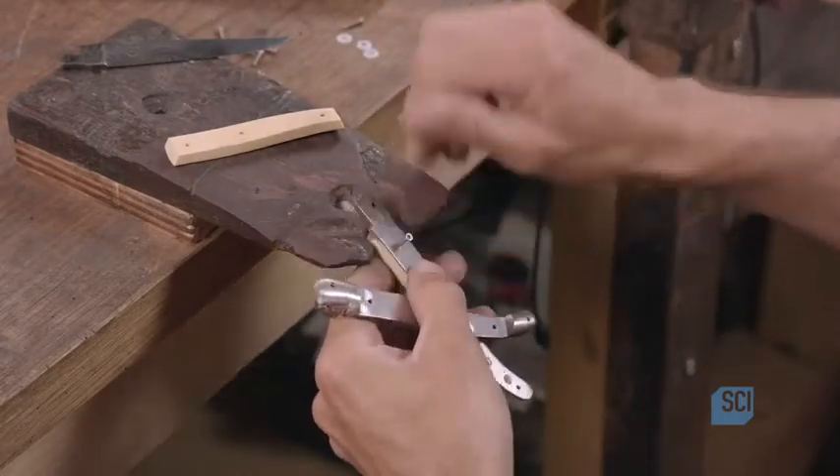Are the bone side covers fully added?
No.